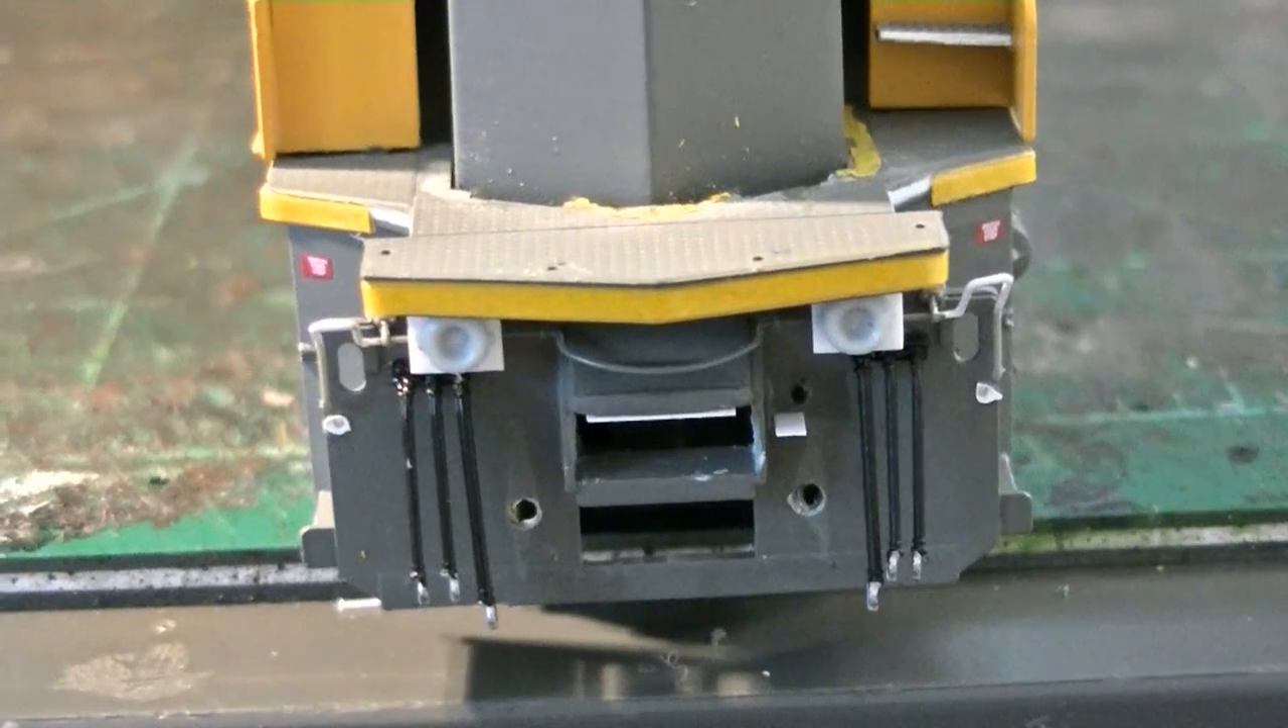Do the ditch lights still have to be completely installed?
No.